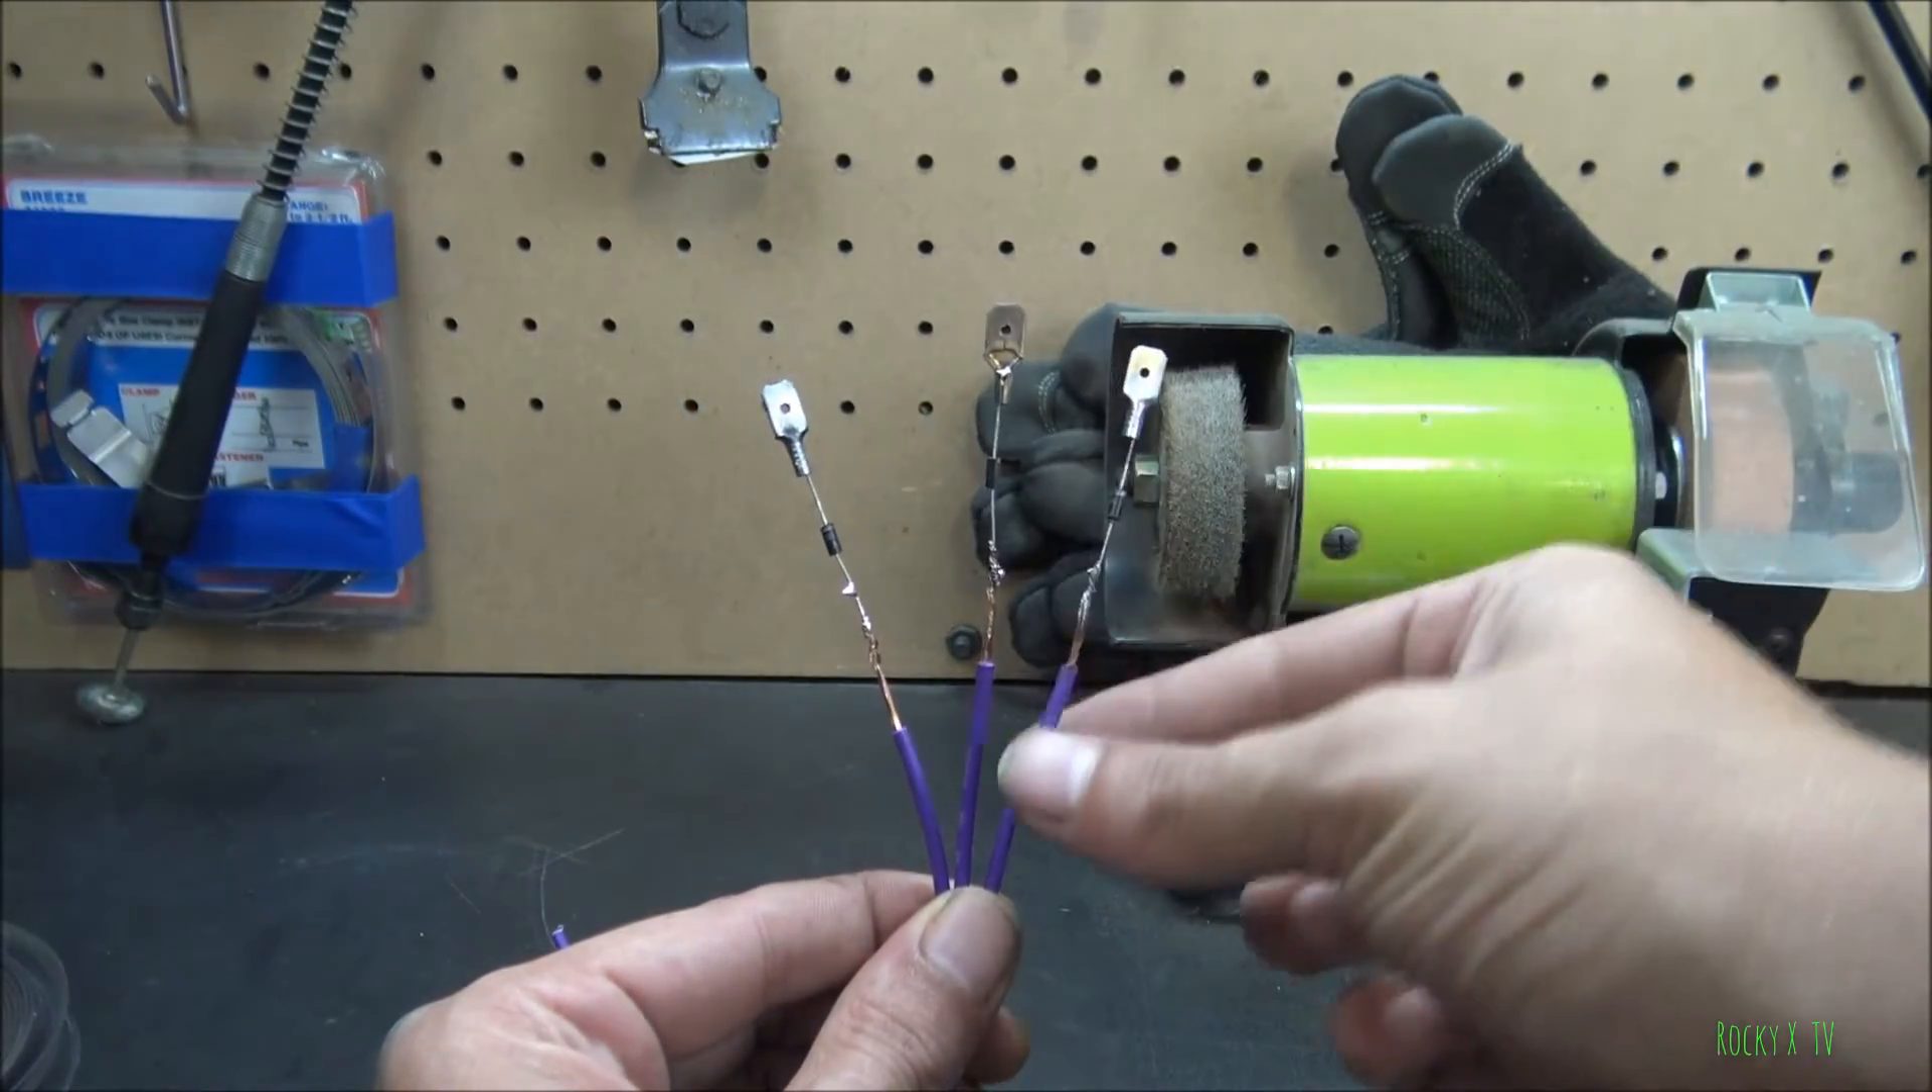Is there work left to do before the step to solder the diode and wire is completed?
No.